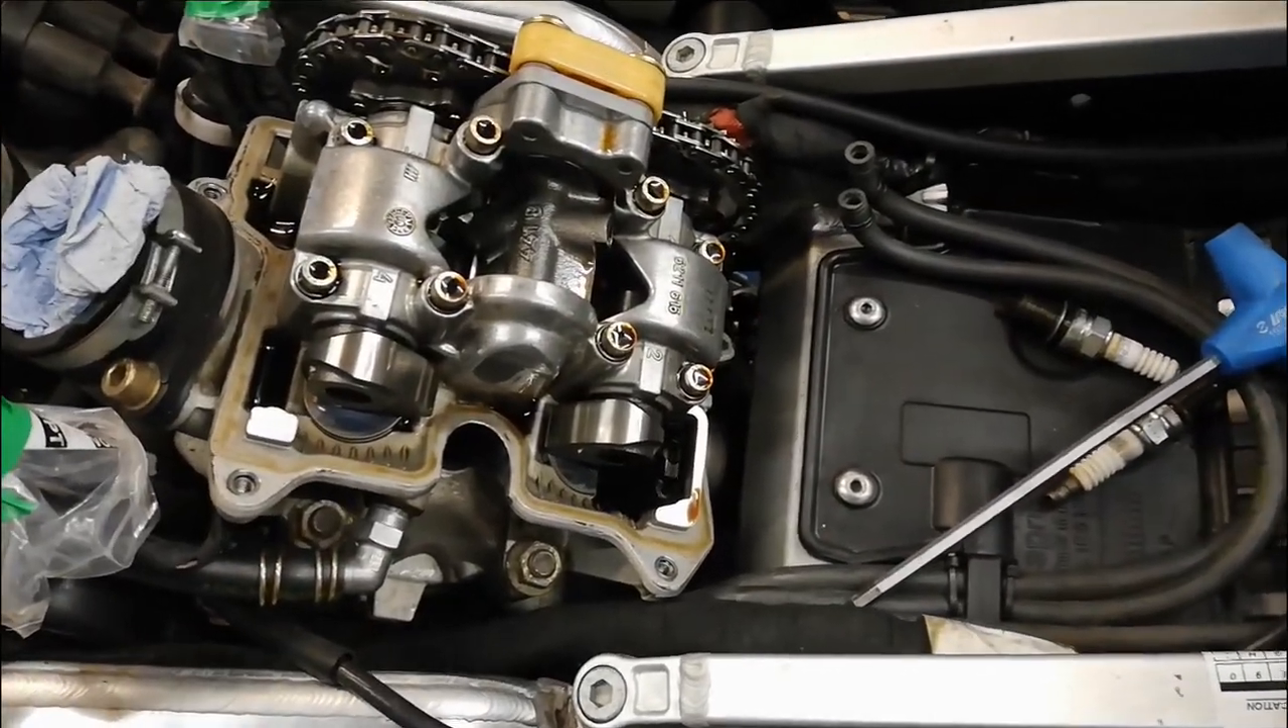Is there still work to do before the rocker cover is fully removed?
No.